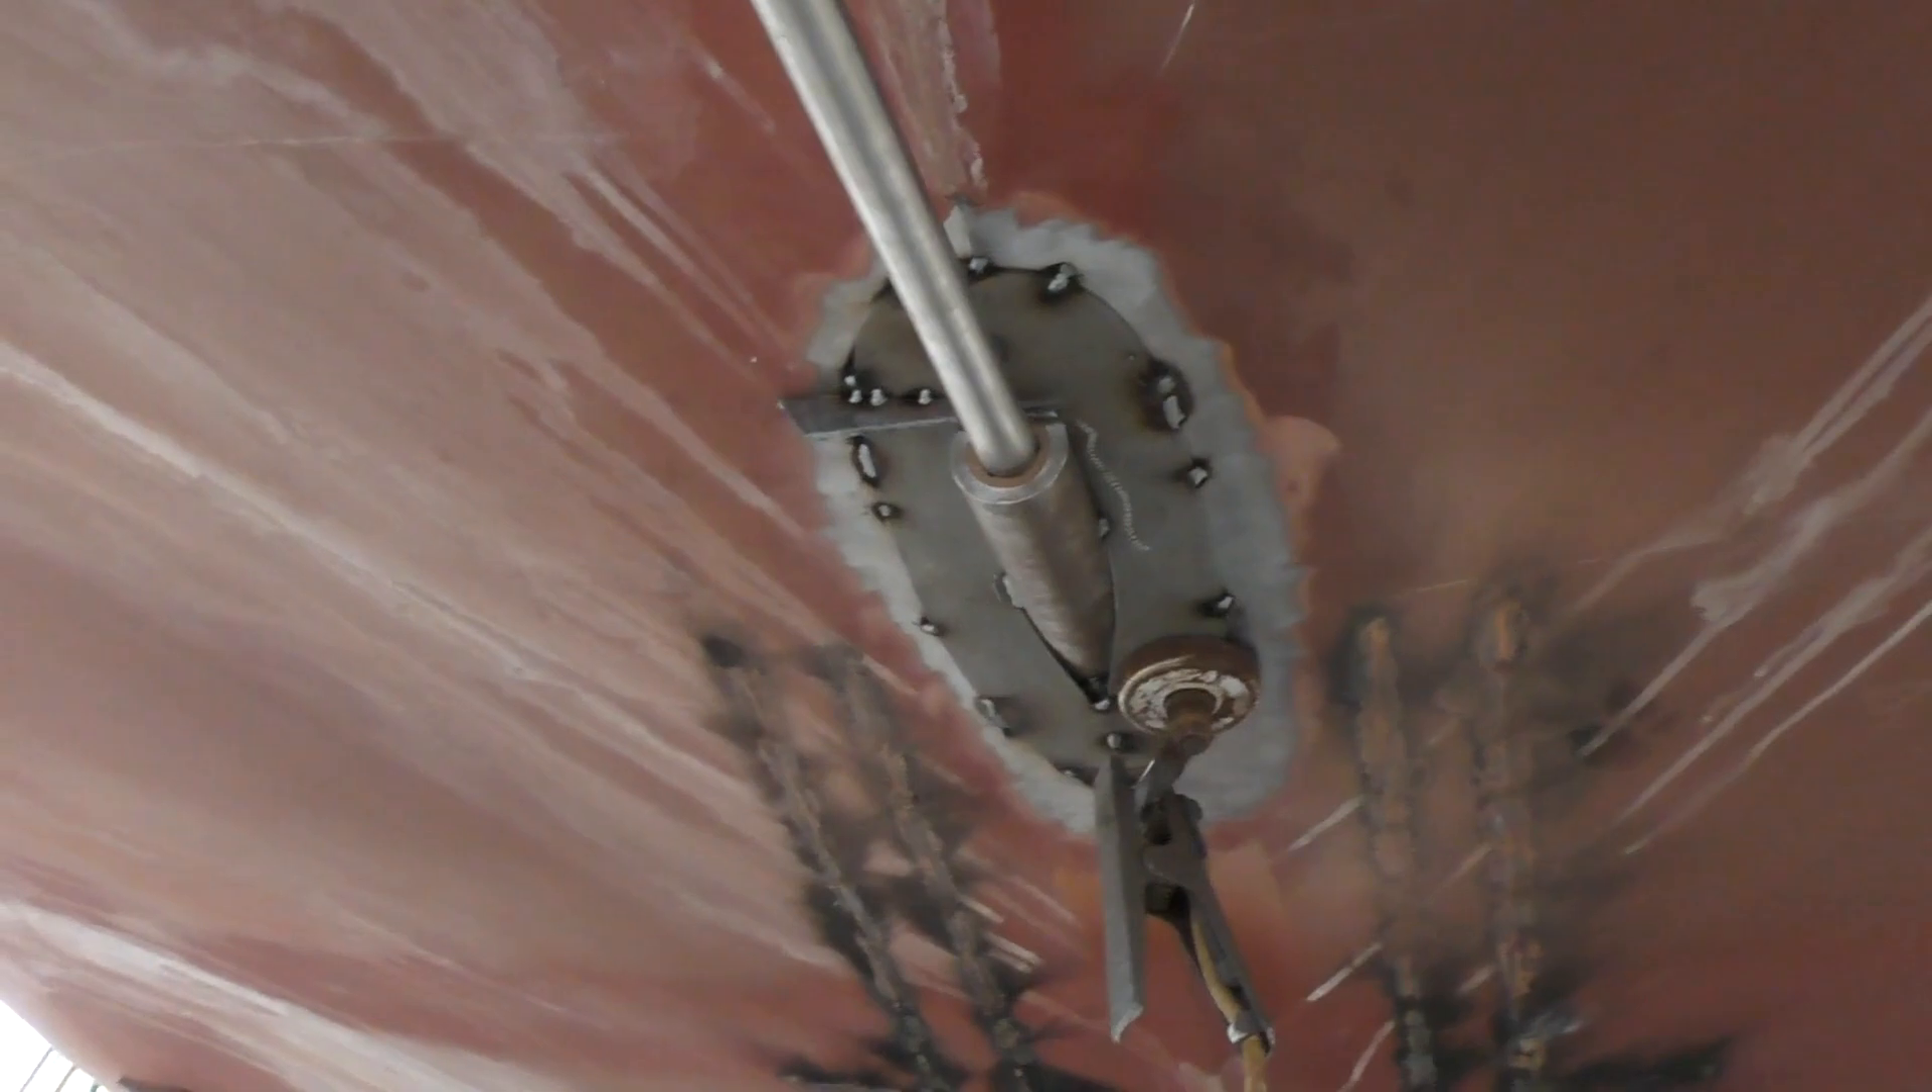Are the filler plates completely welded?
No.